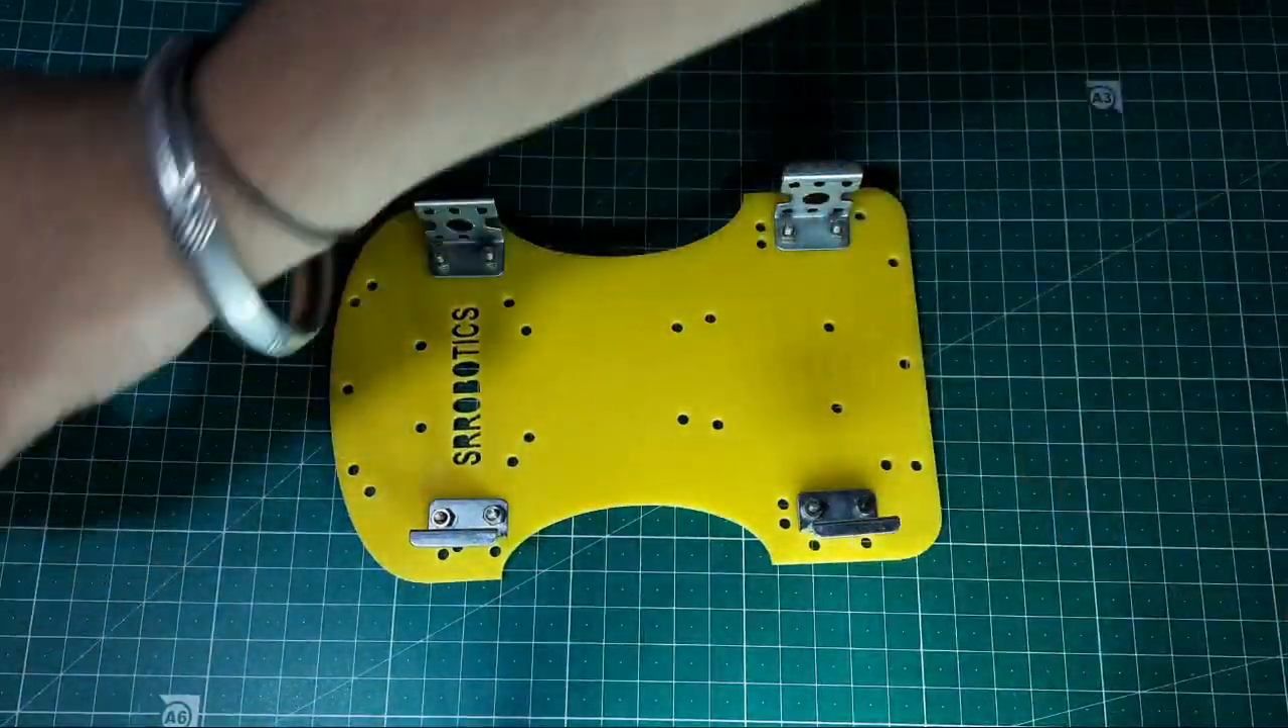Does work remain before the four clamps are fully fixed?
No.